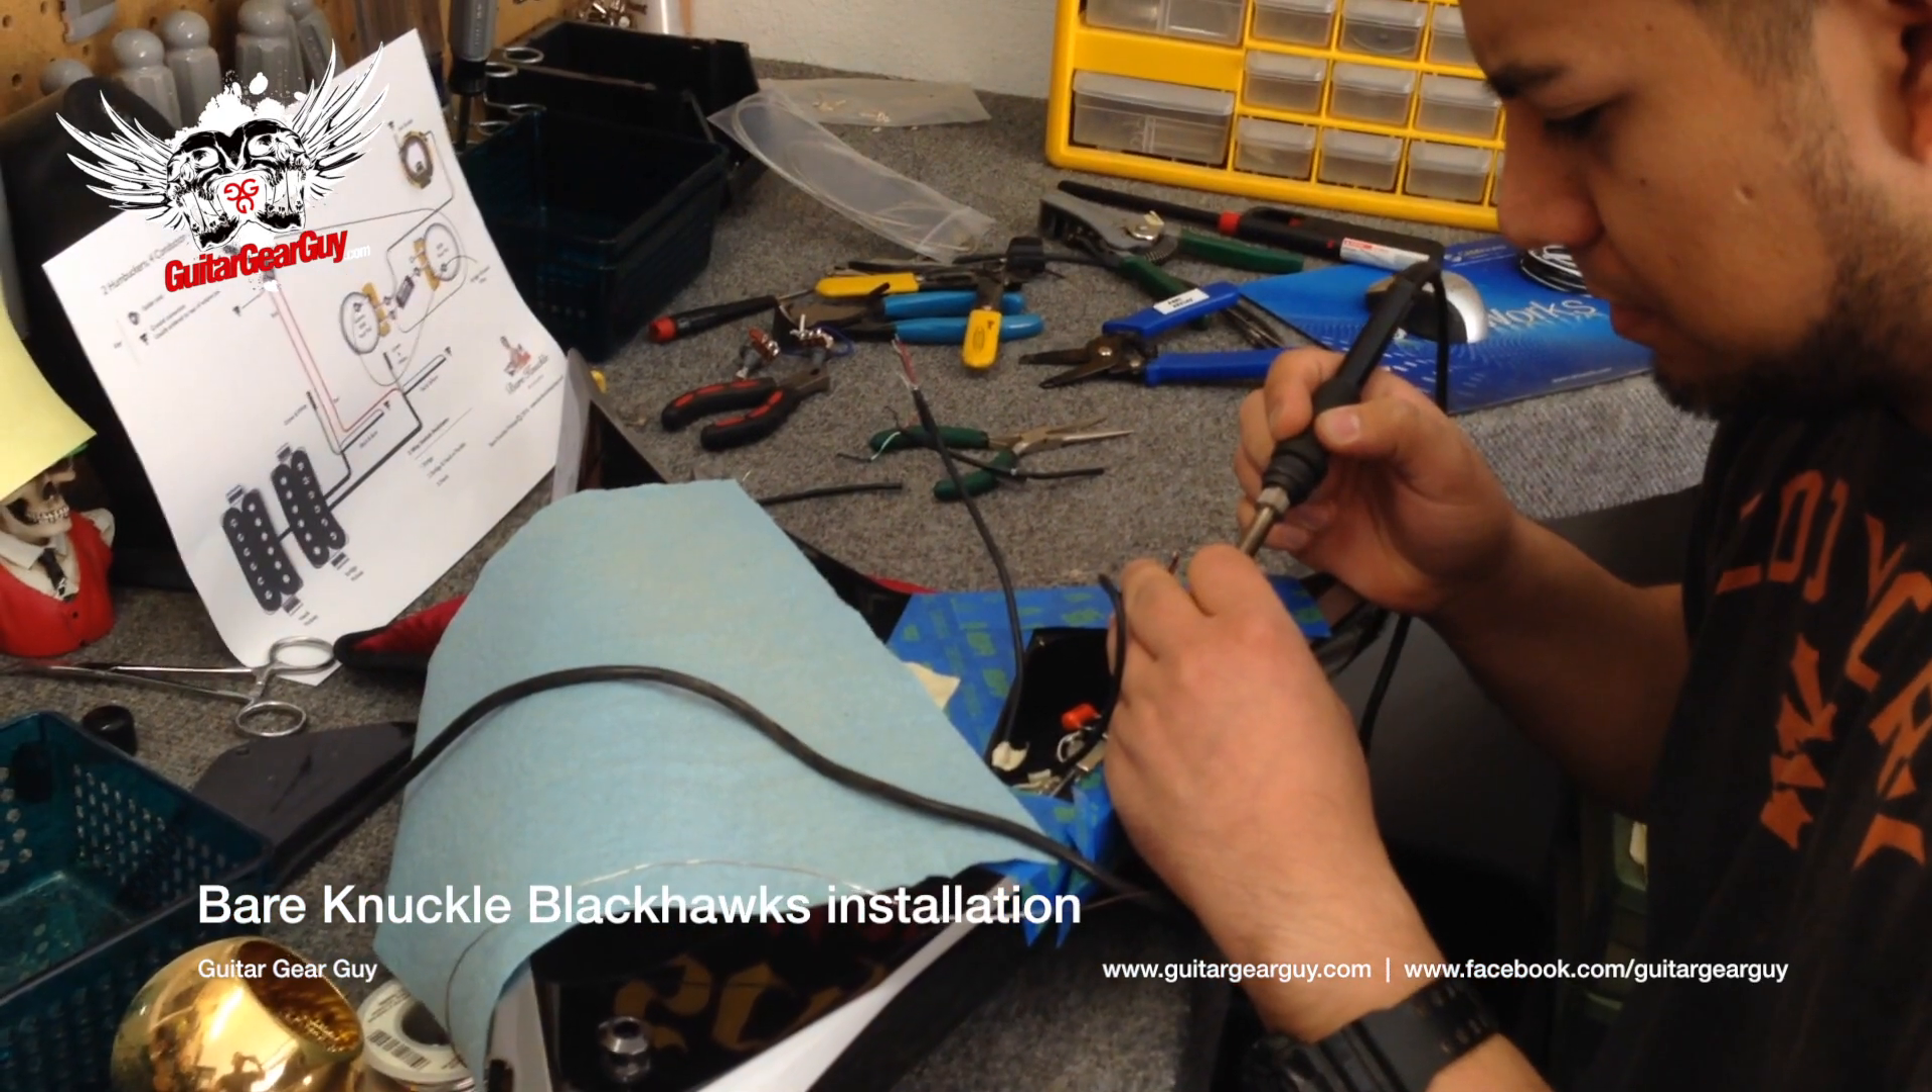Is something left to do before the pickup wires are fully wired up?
Yes.